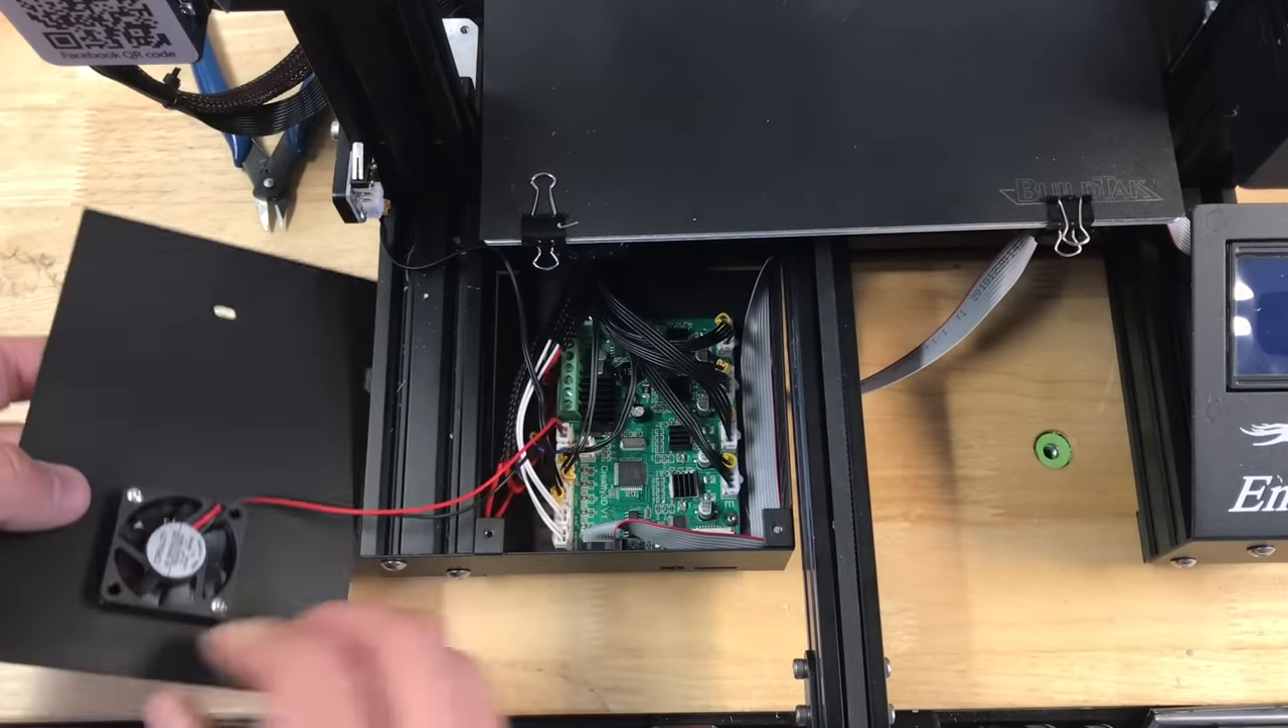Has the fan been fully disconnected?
No.